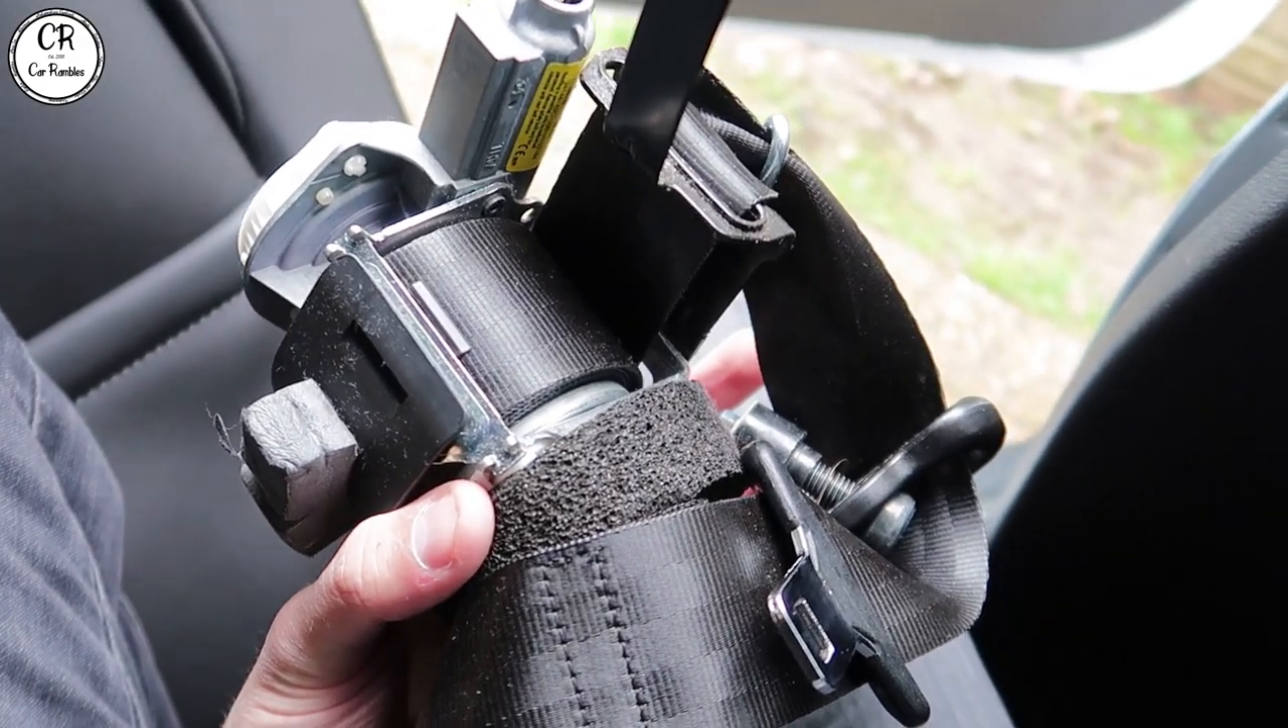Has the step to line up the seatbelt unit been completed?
No.